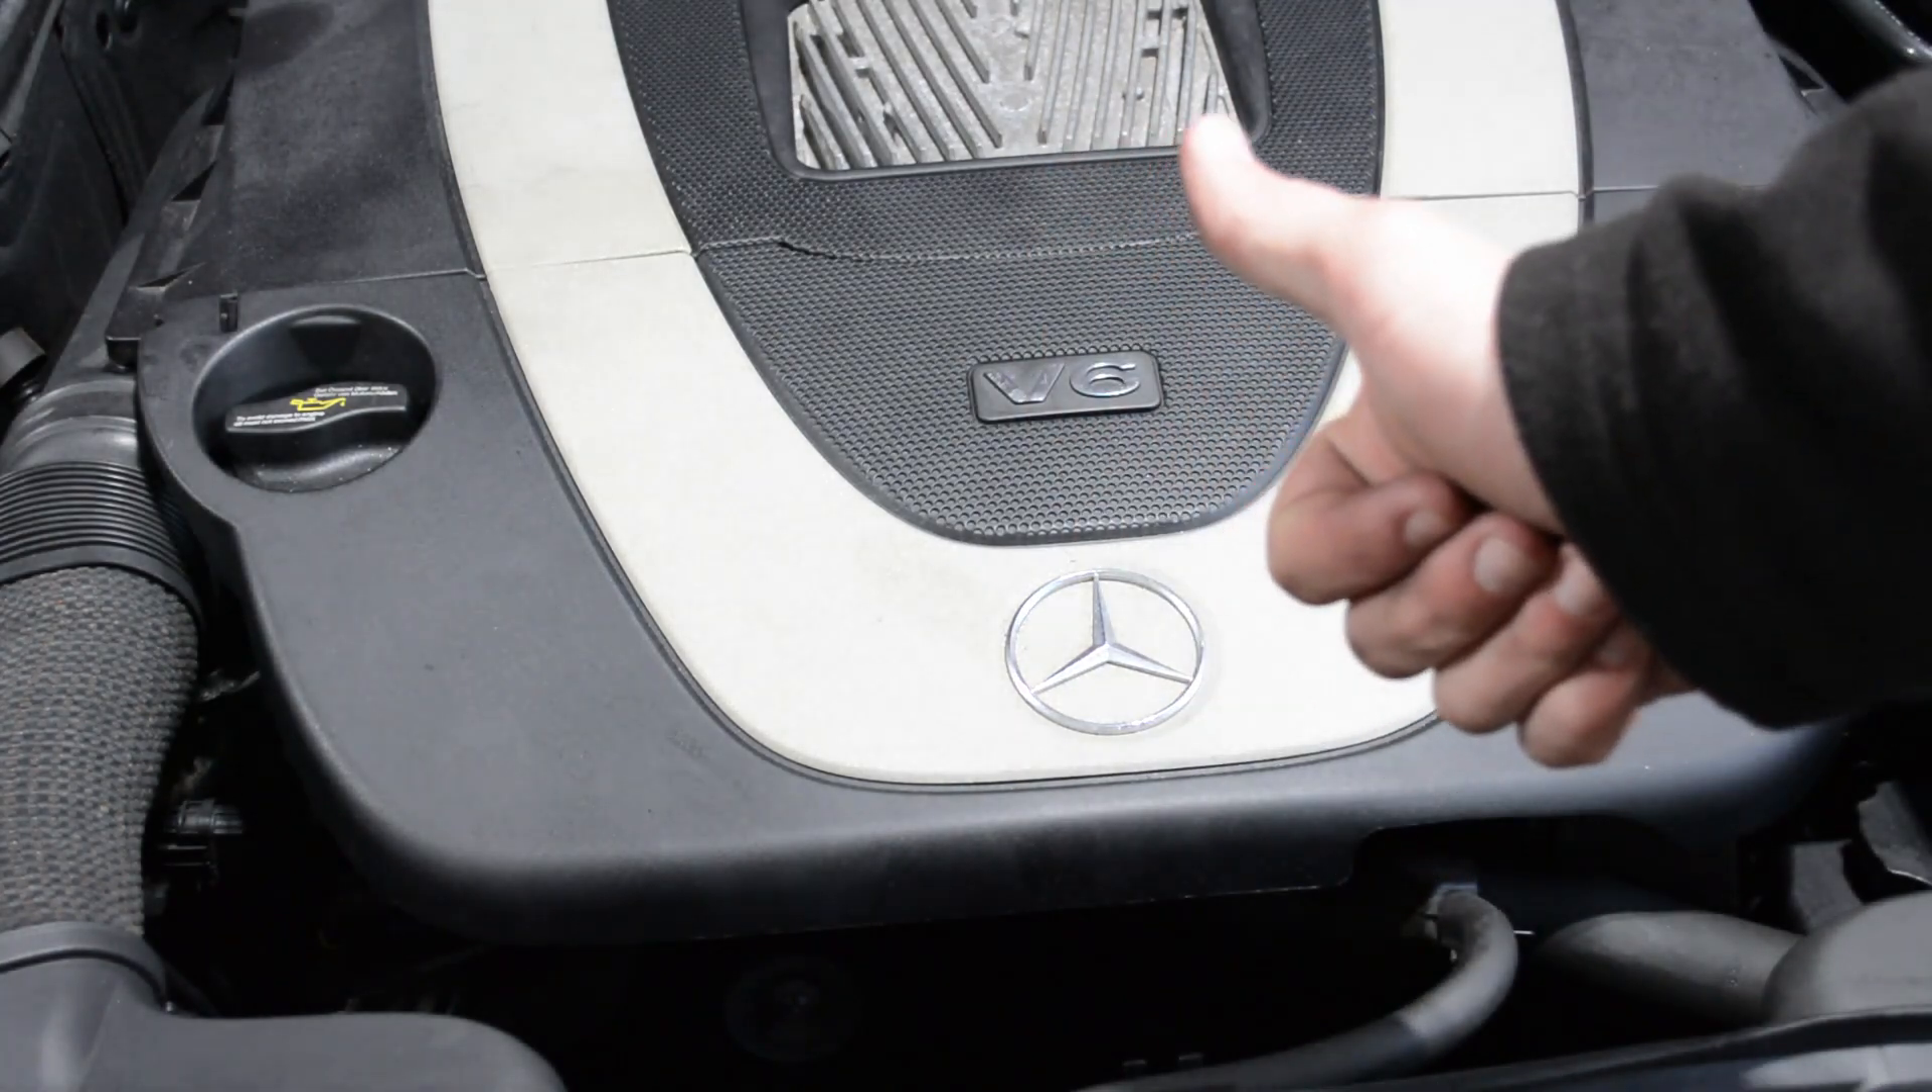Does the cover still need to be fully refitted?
No.